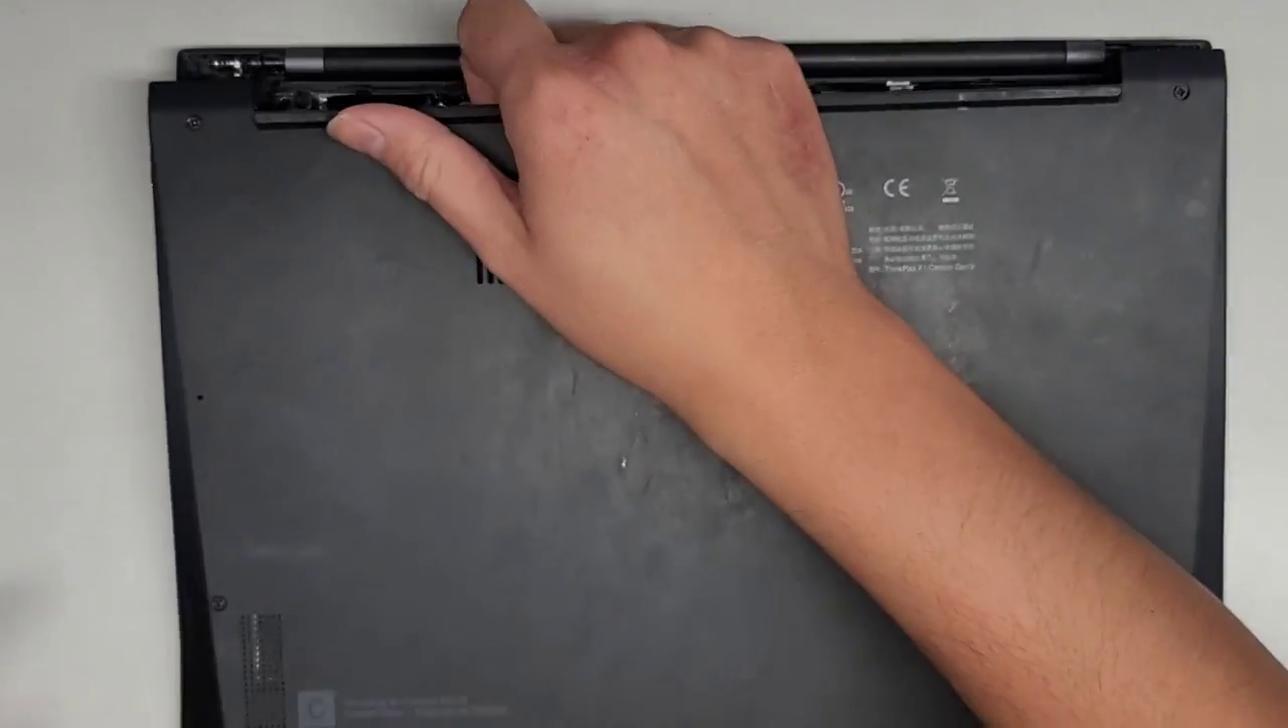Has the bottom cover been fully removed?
No.